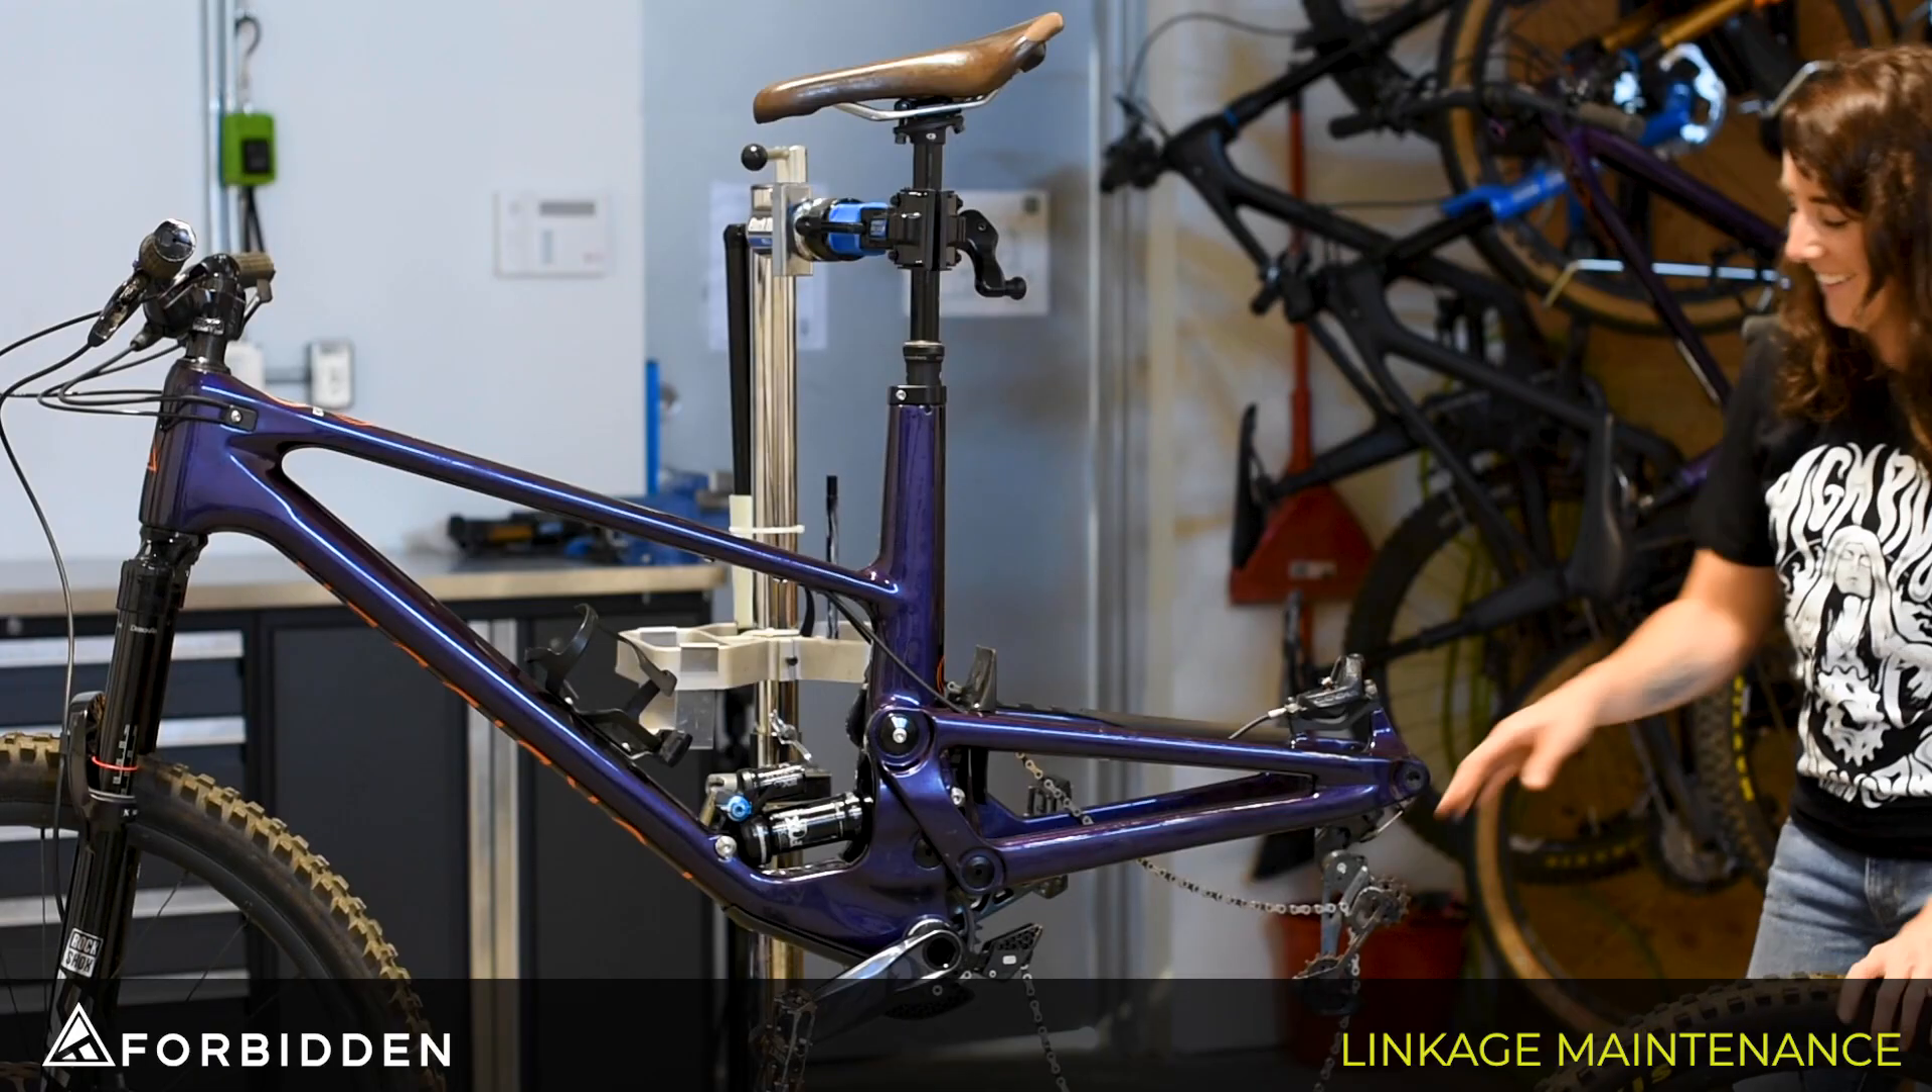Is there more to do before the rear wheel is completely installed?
Yes.